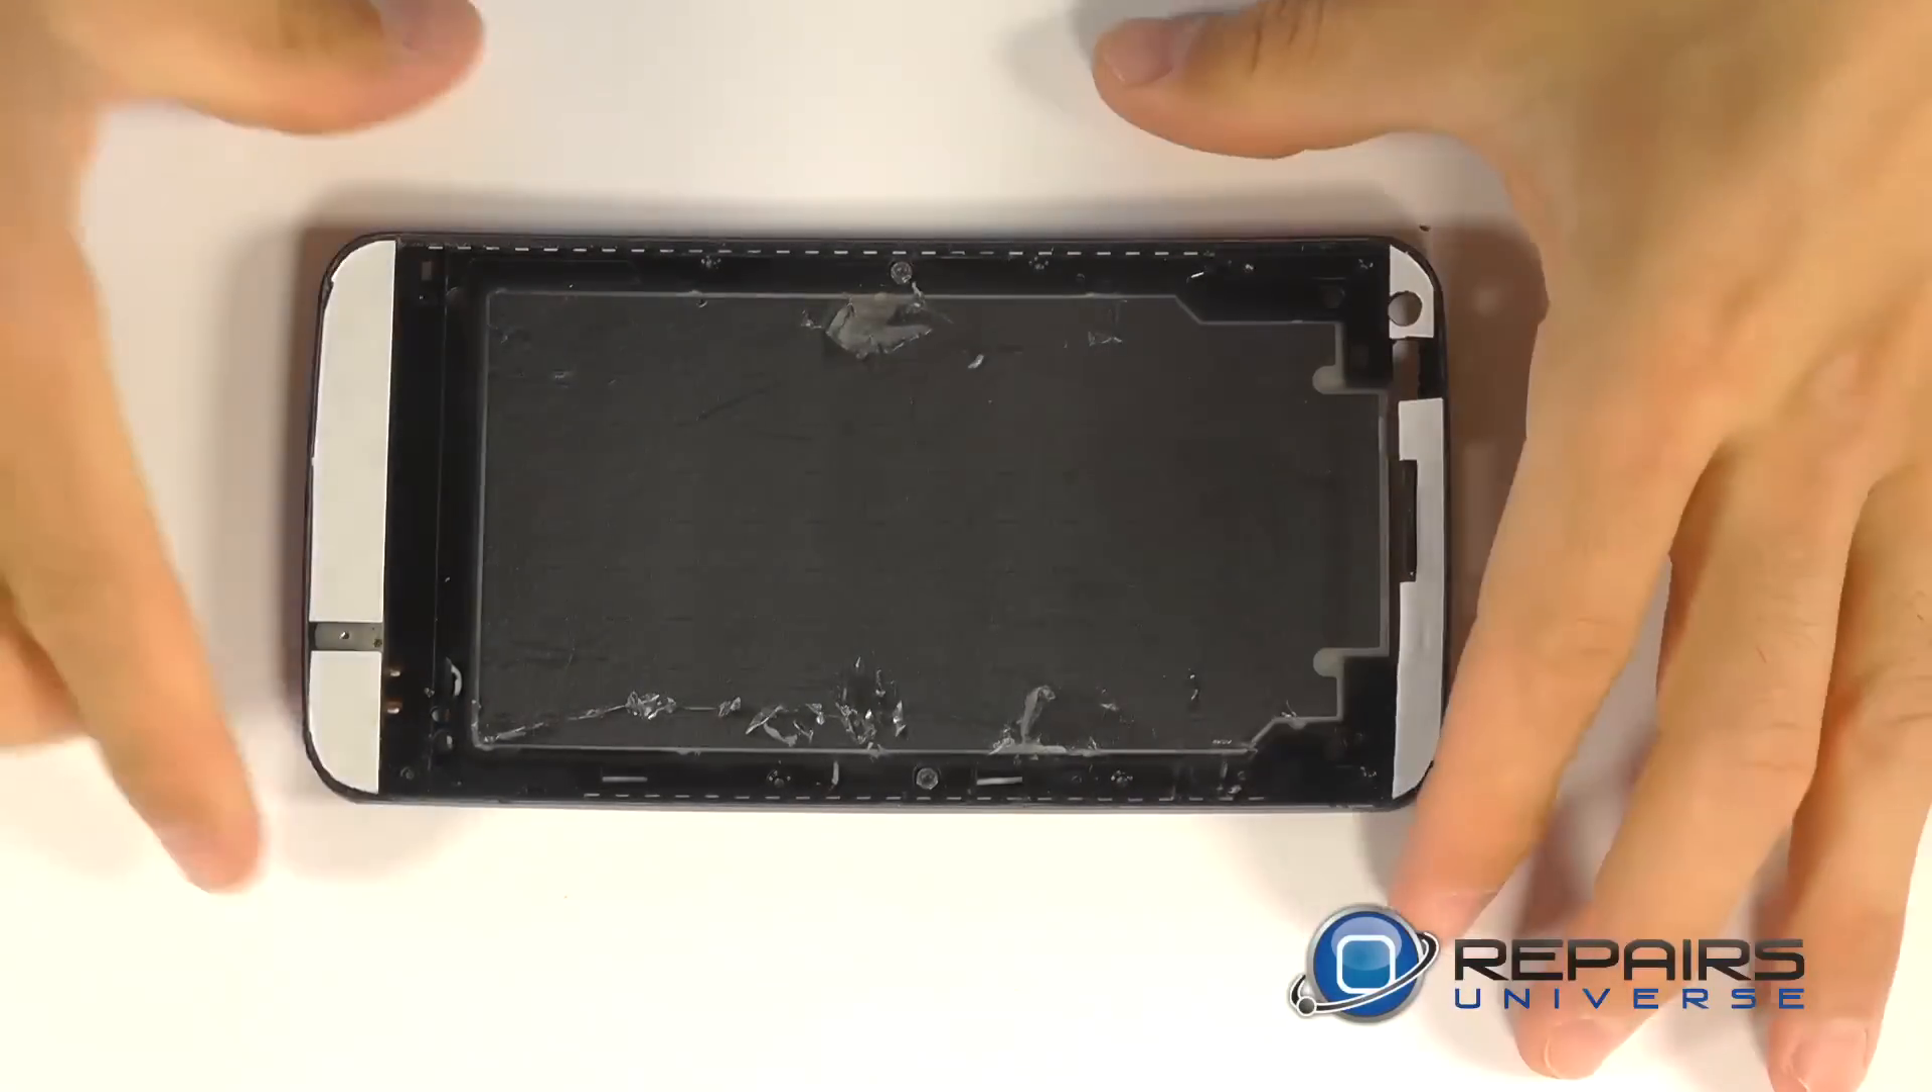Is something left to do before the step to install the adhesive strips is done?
No.